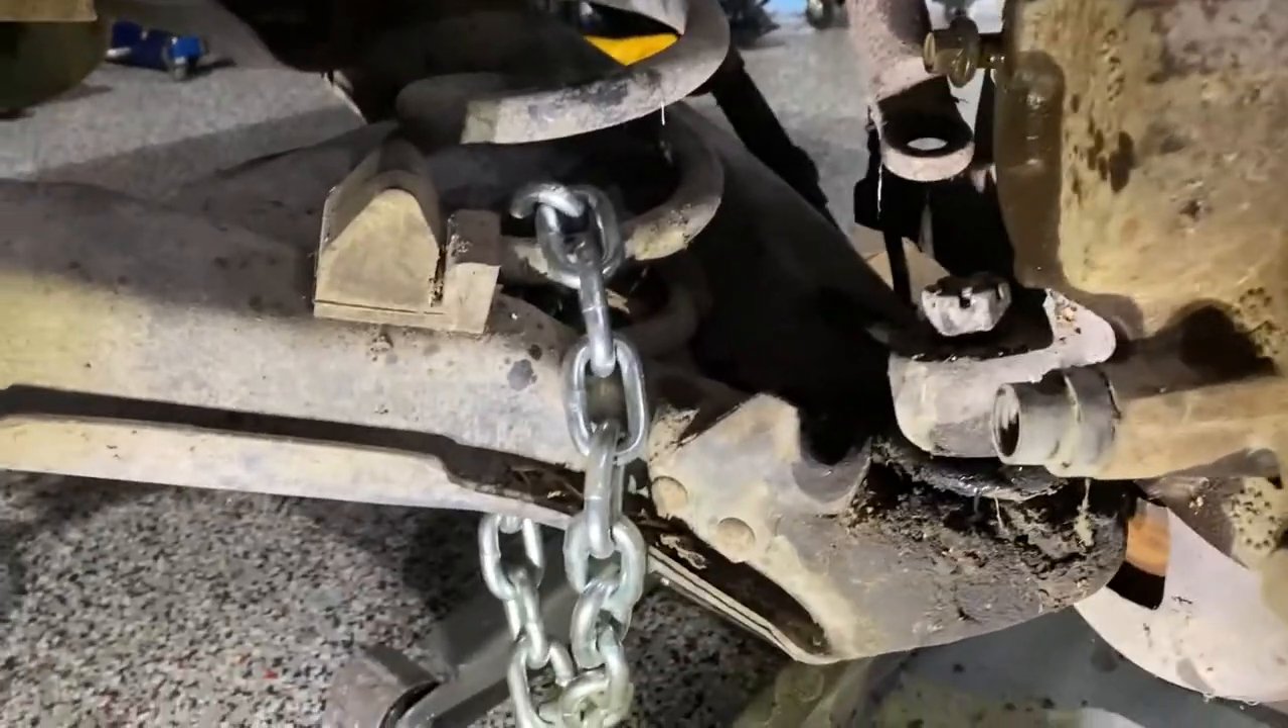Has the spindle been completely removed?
No.